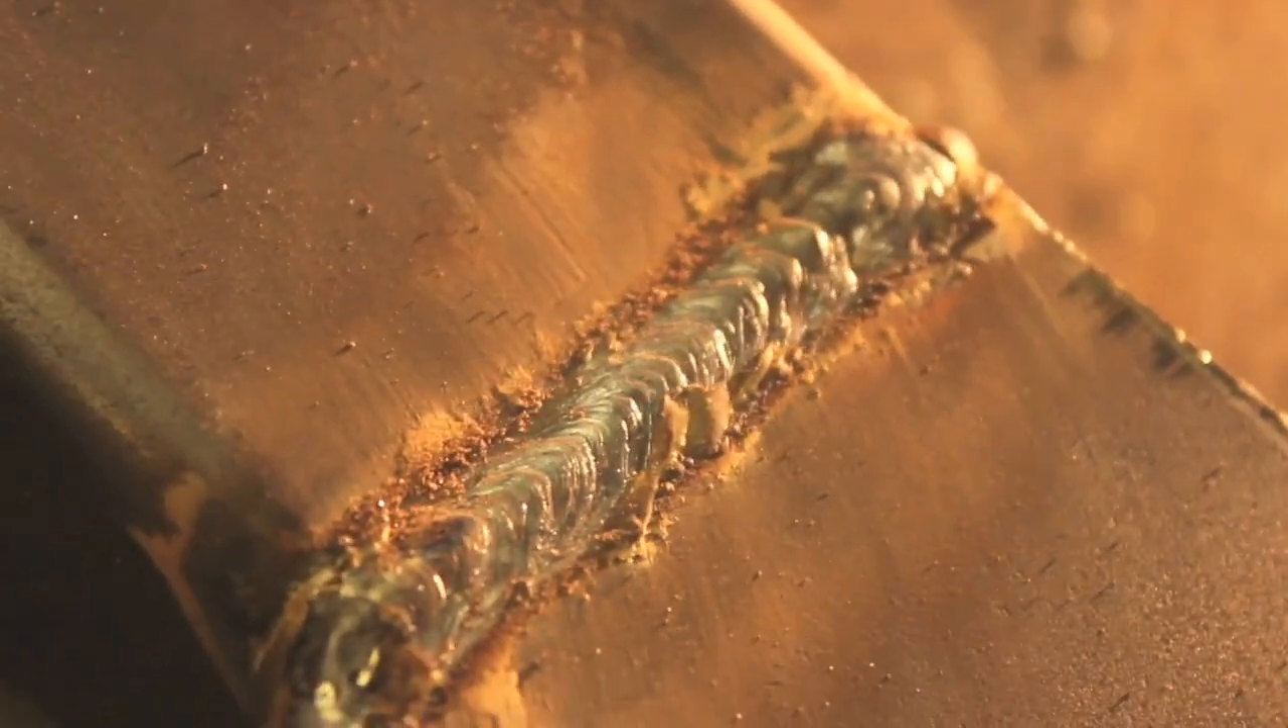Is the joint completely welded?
Yes.